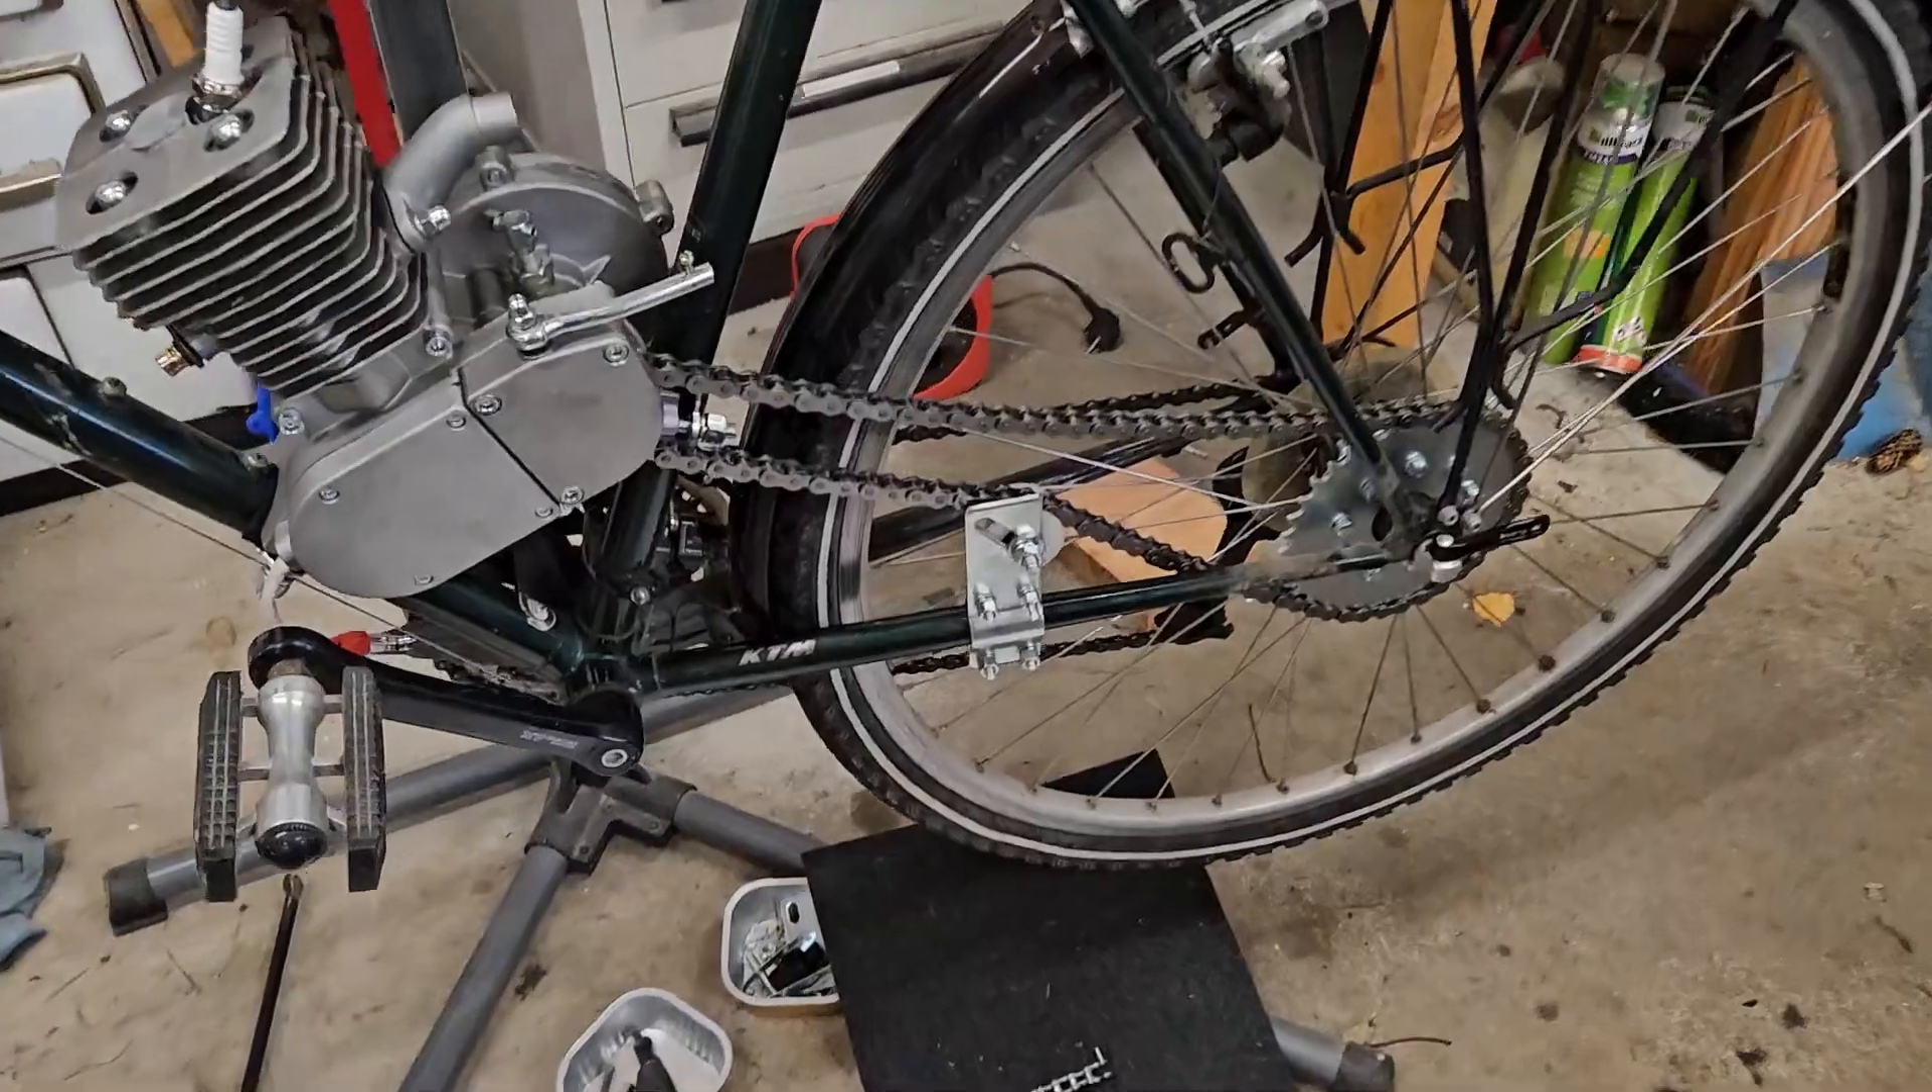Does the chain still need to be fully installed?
No.